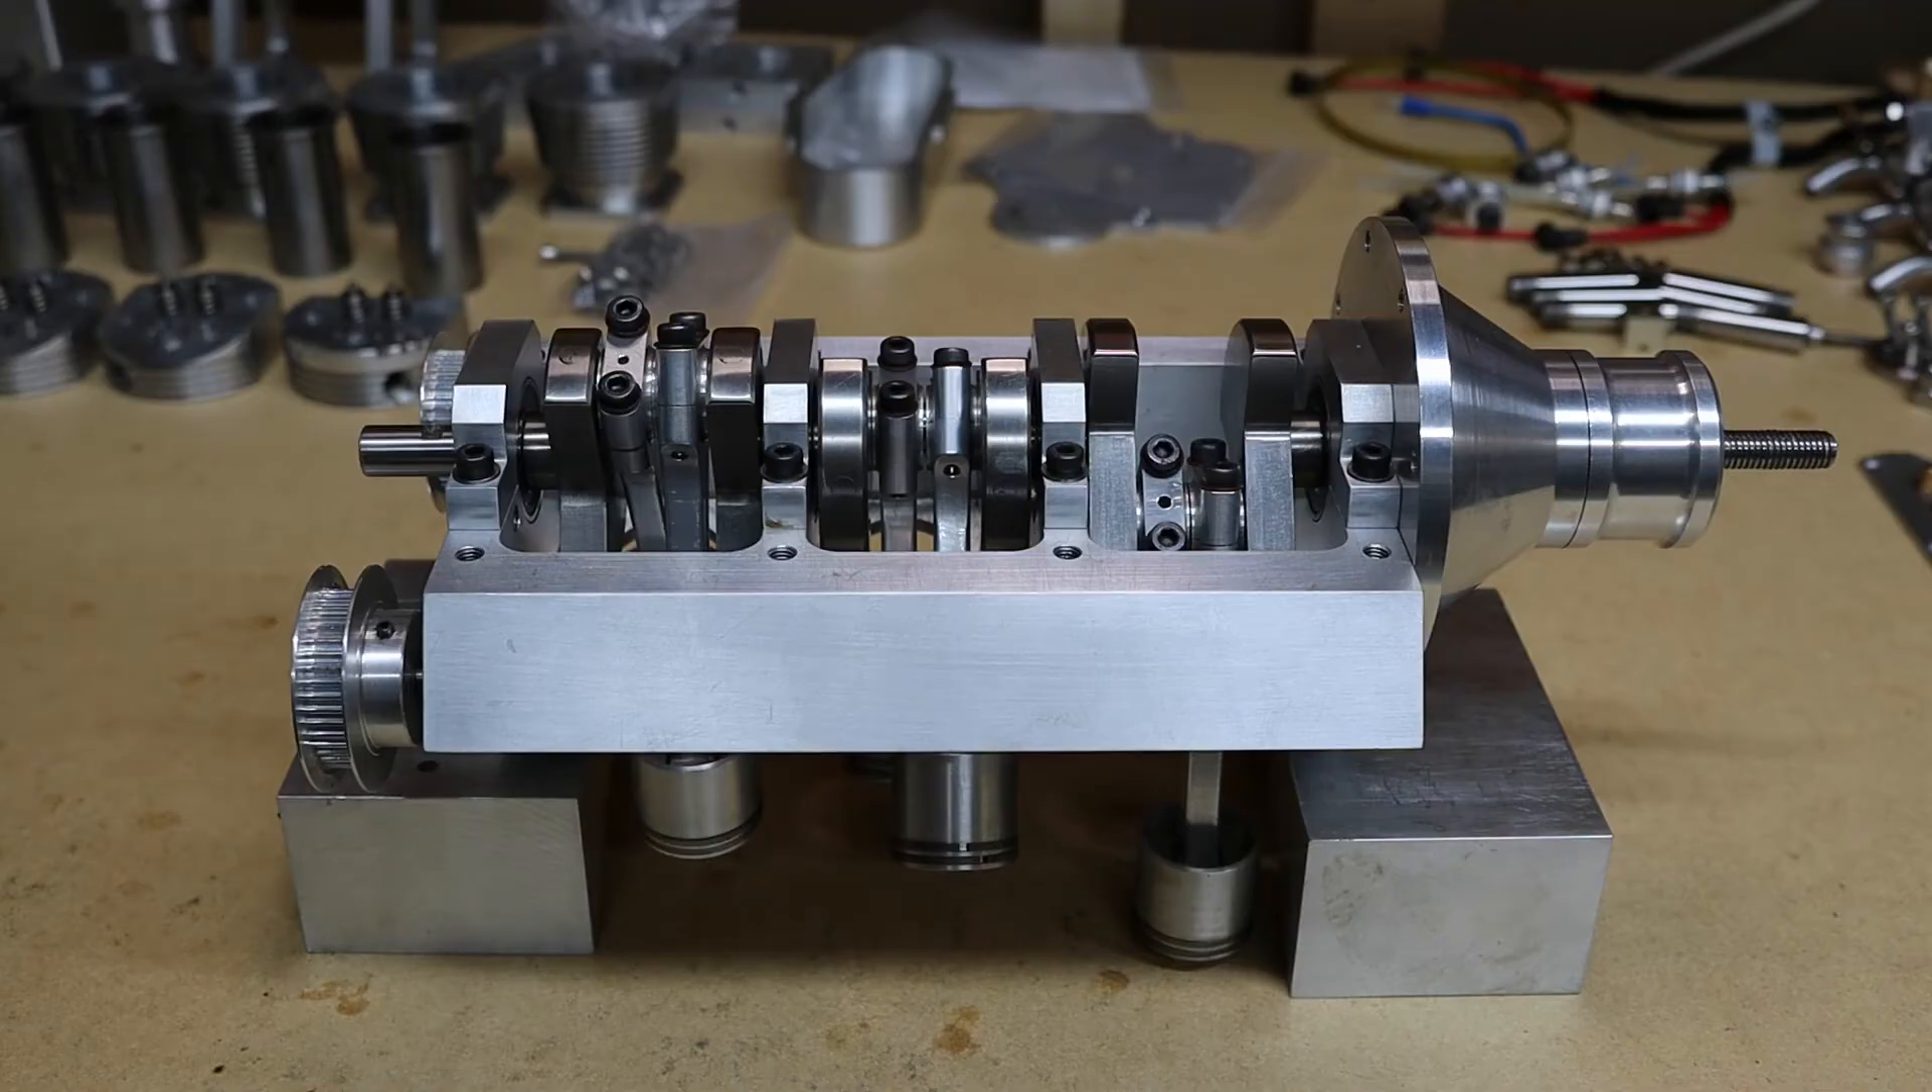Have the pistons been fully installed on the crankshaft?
Yes.